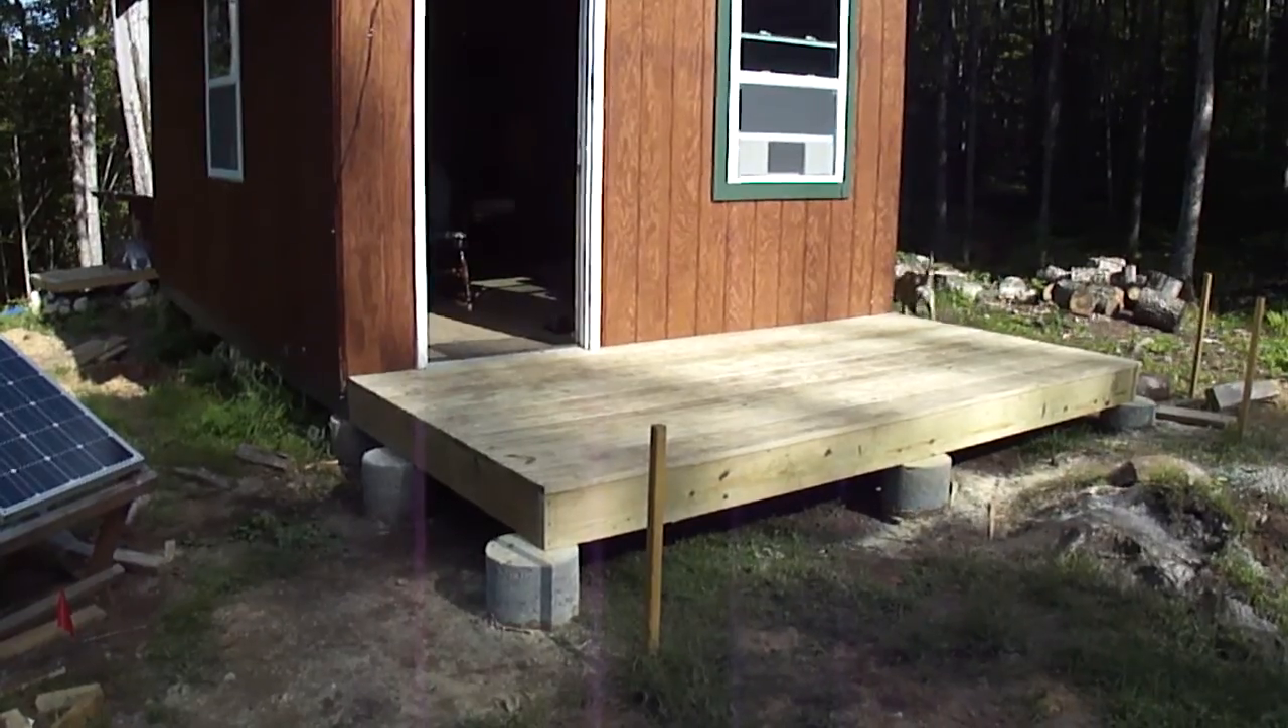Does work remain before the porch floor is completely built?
No.